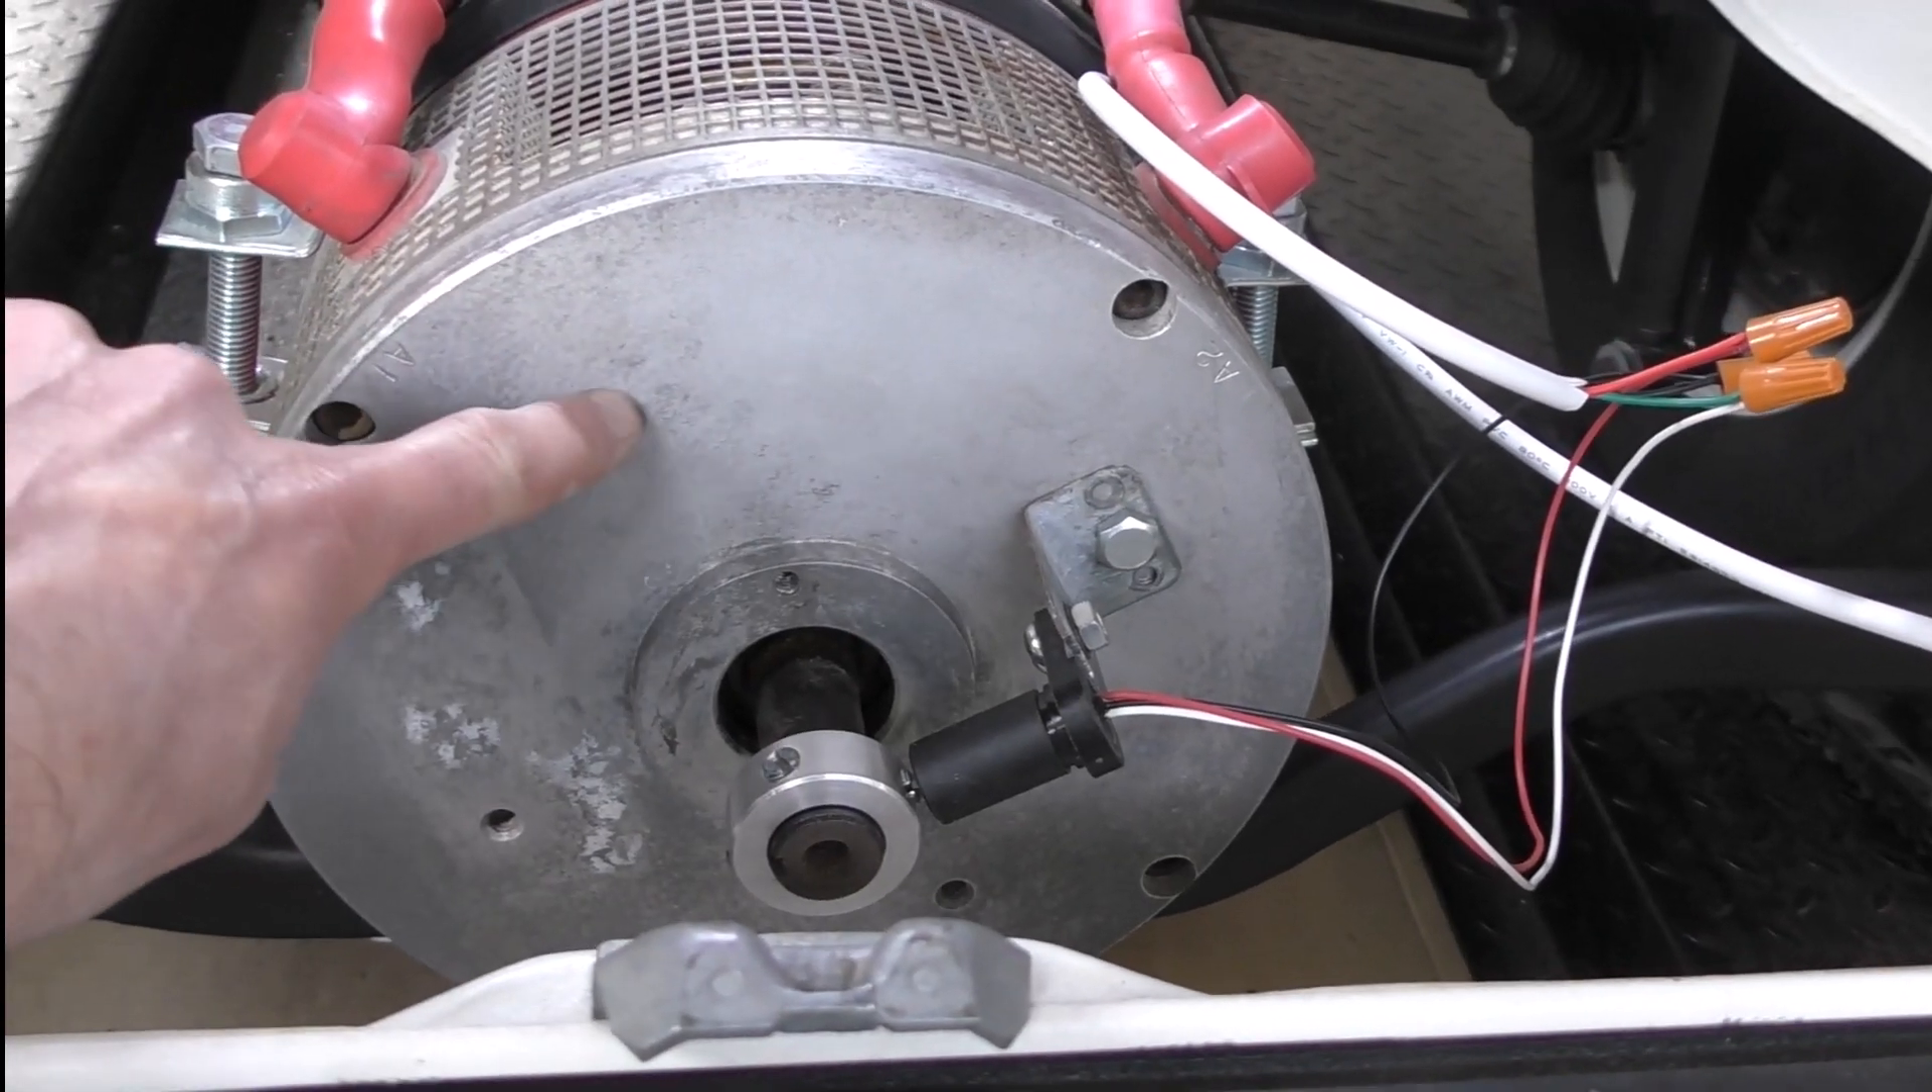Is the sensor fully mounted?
Yes.